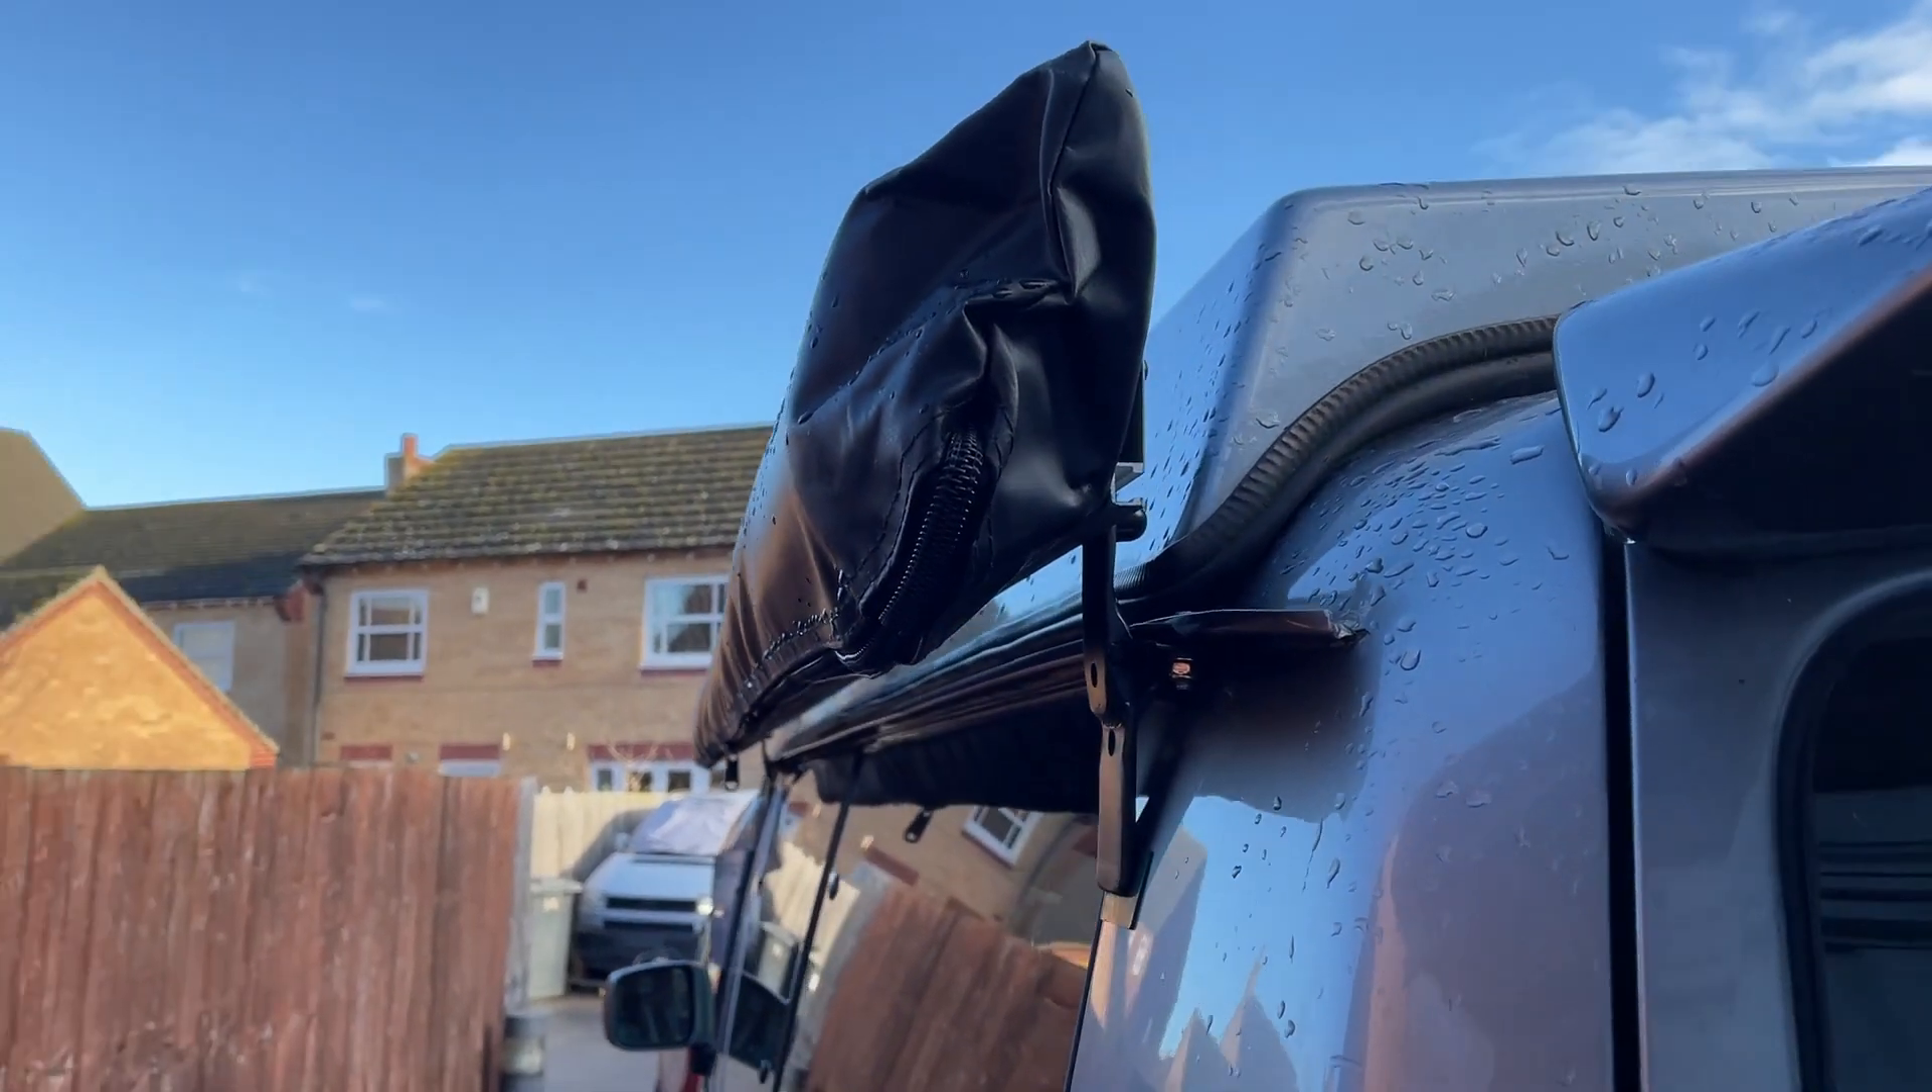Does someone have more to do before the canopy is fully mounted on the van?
No.